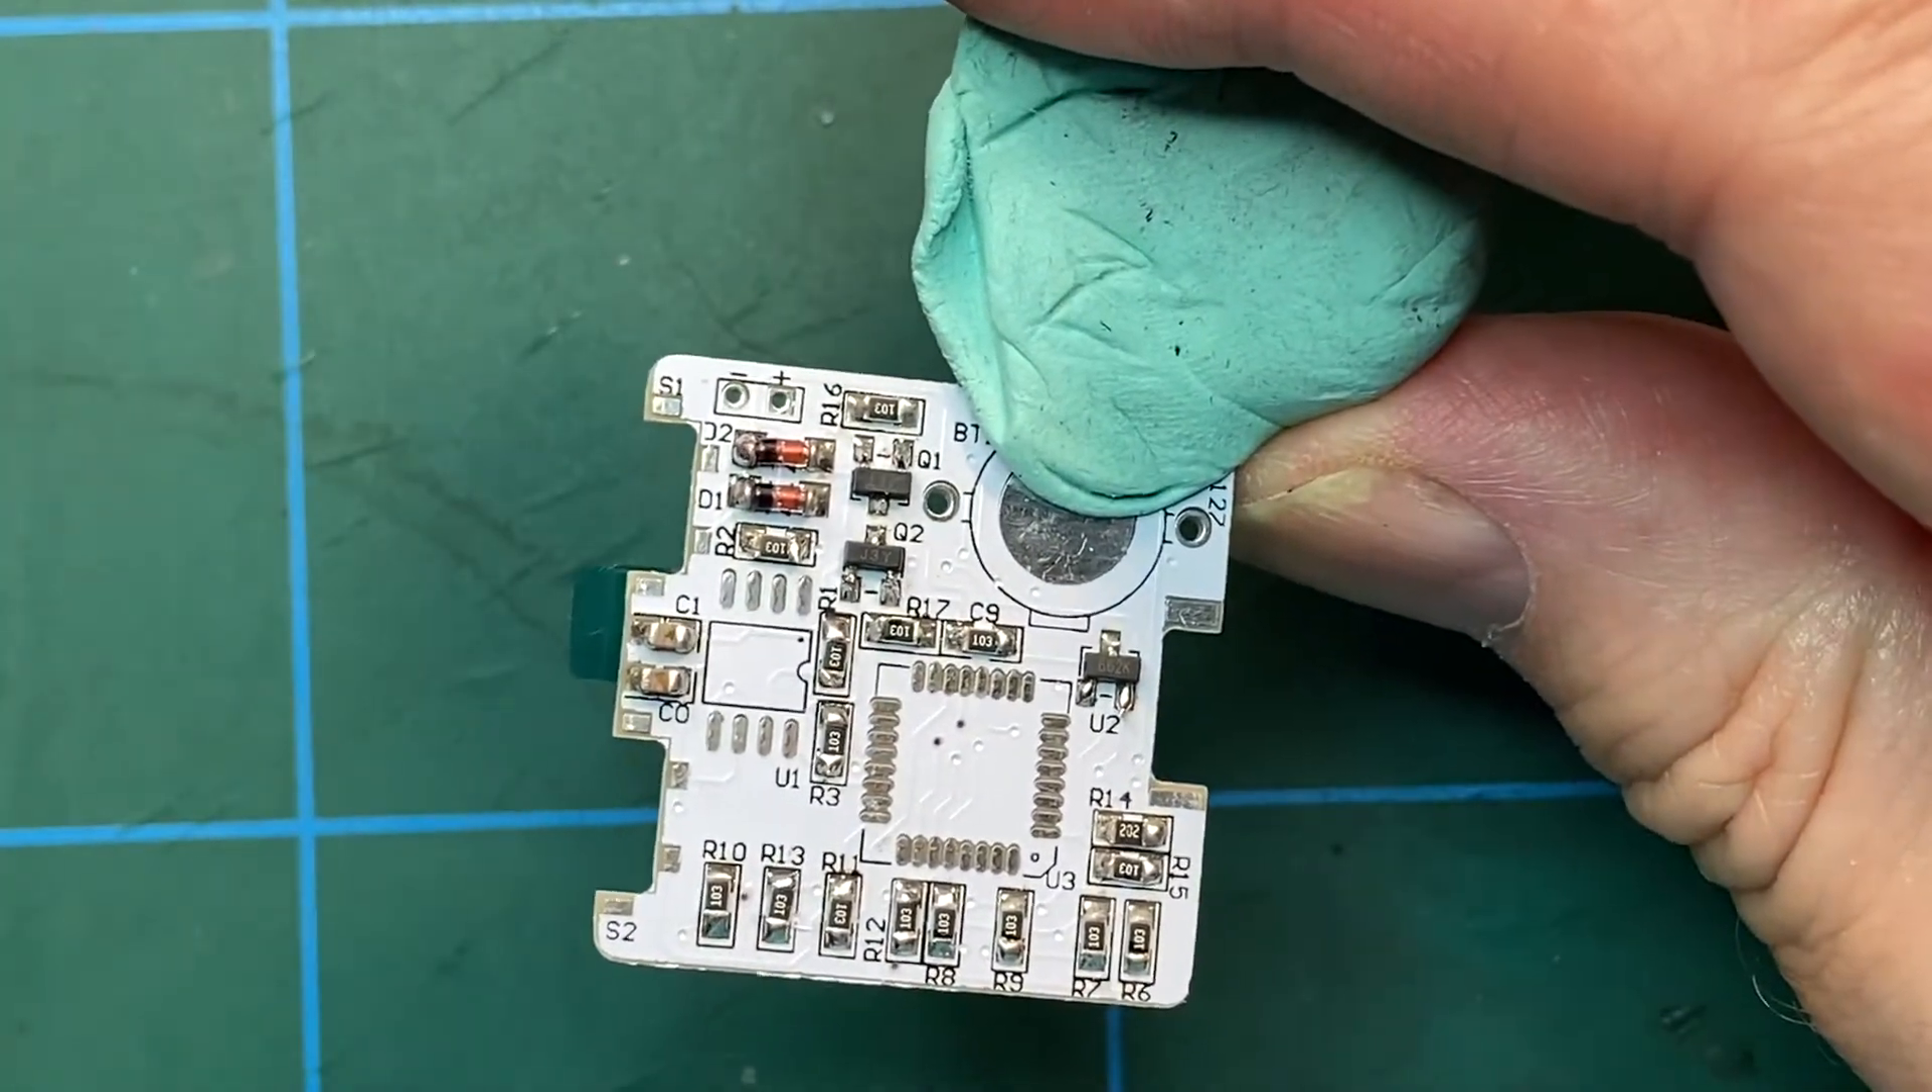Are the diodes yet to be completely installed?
No.